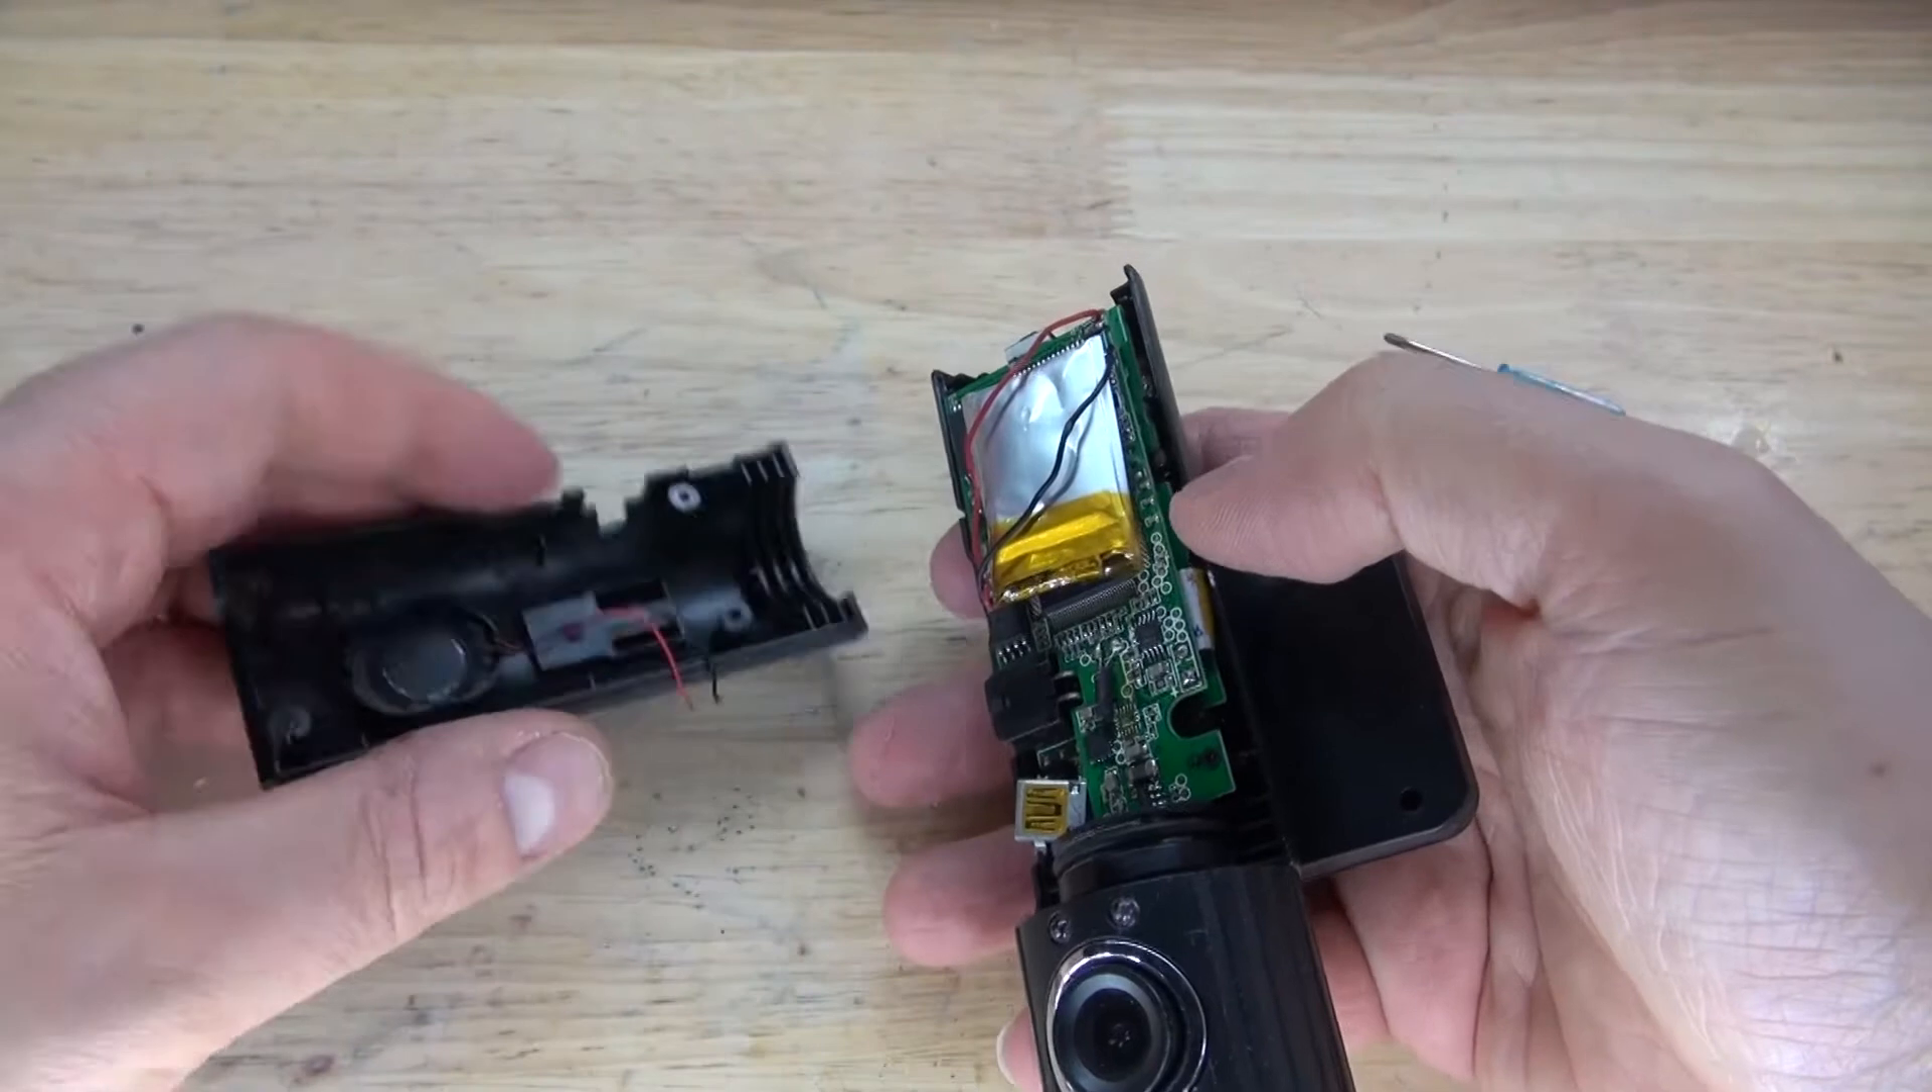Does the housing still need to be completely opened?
No.